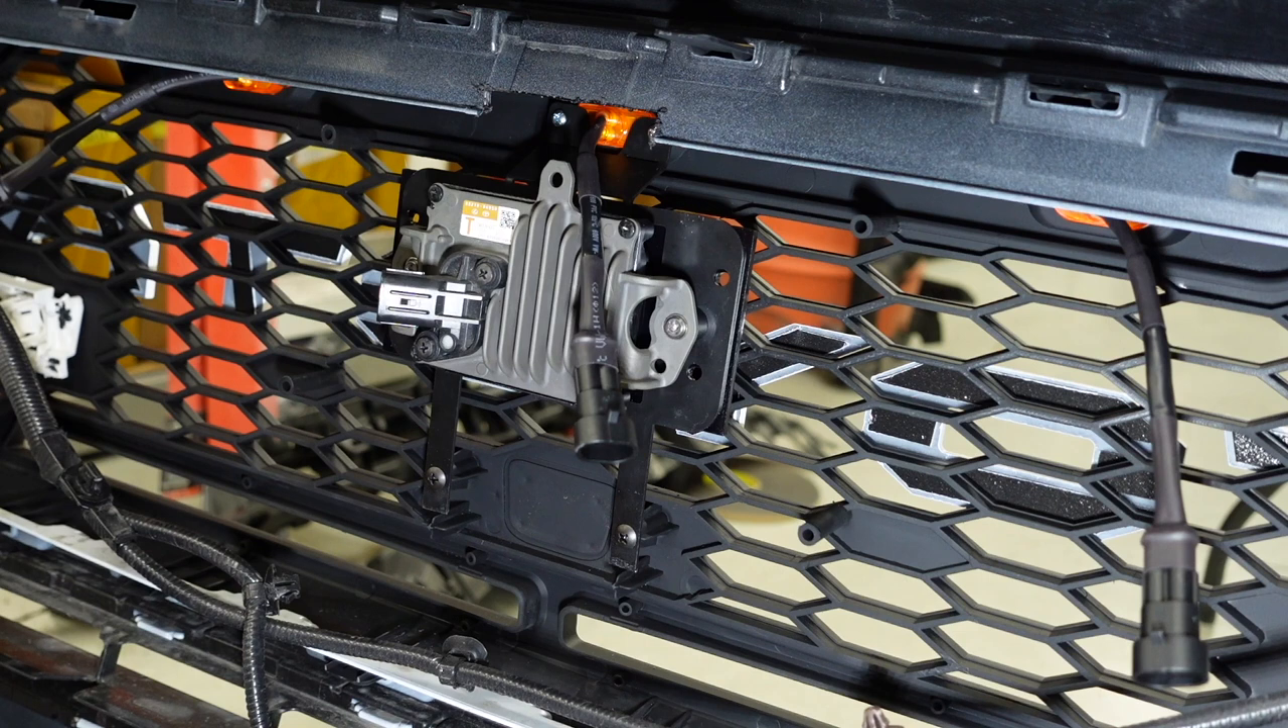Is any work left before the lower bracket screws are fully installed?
No.